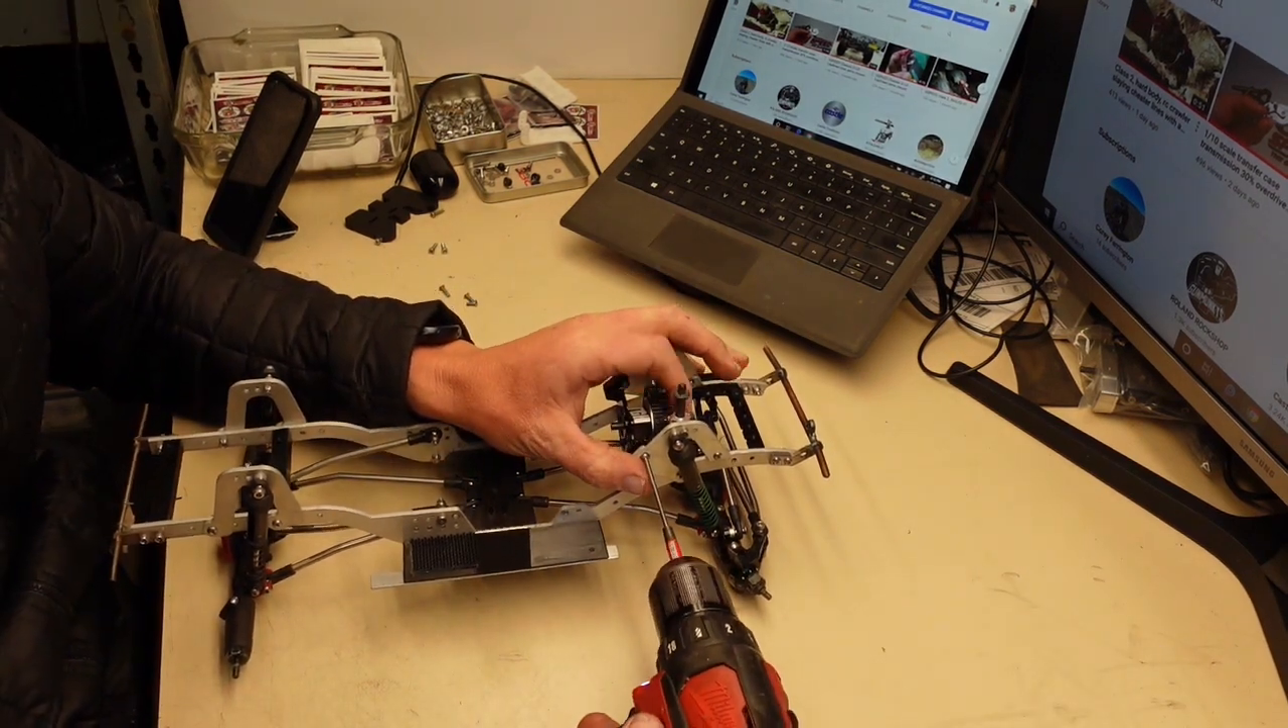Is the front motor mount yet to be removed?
Yes.